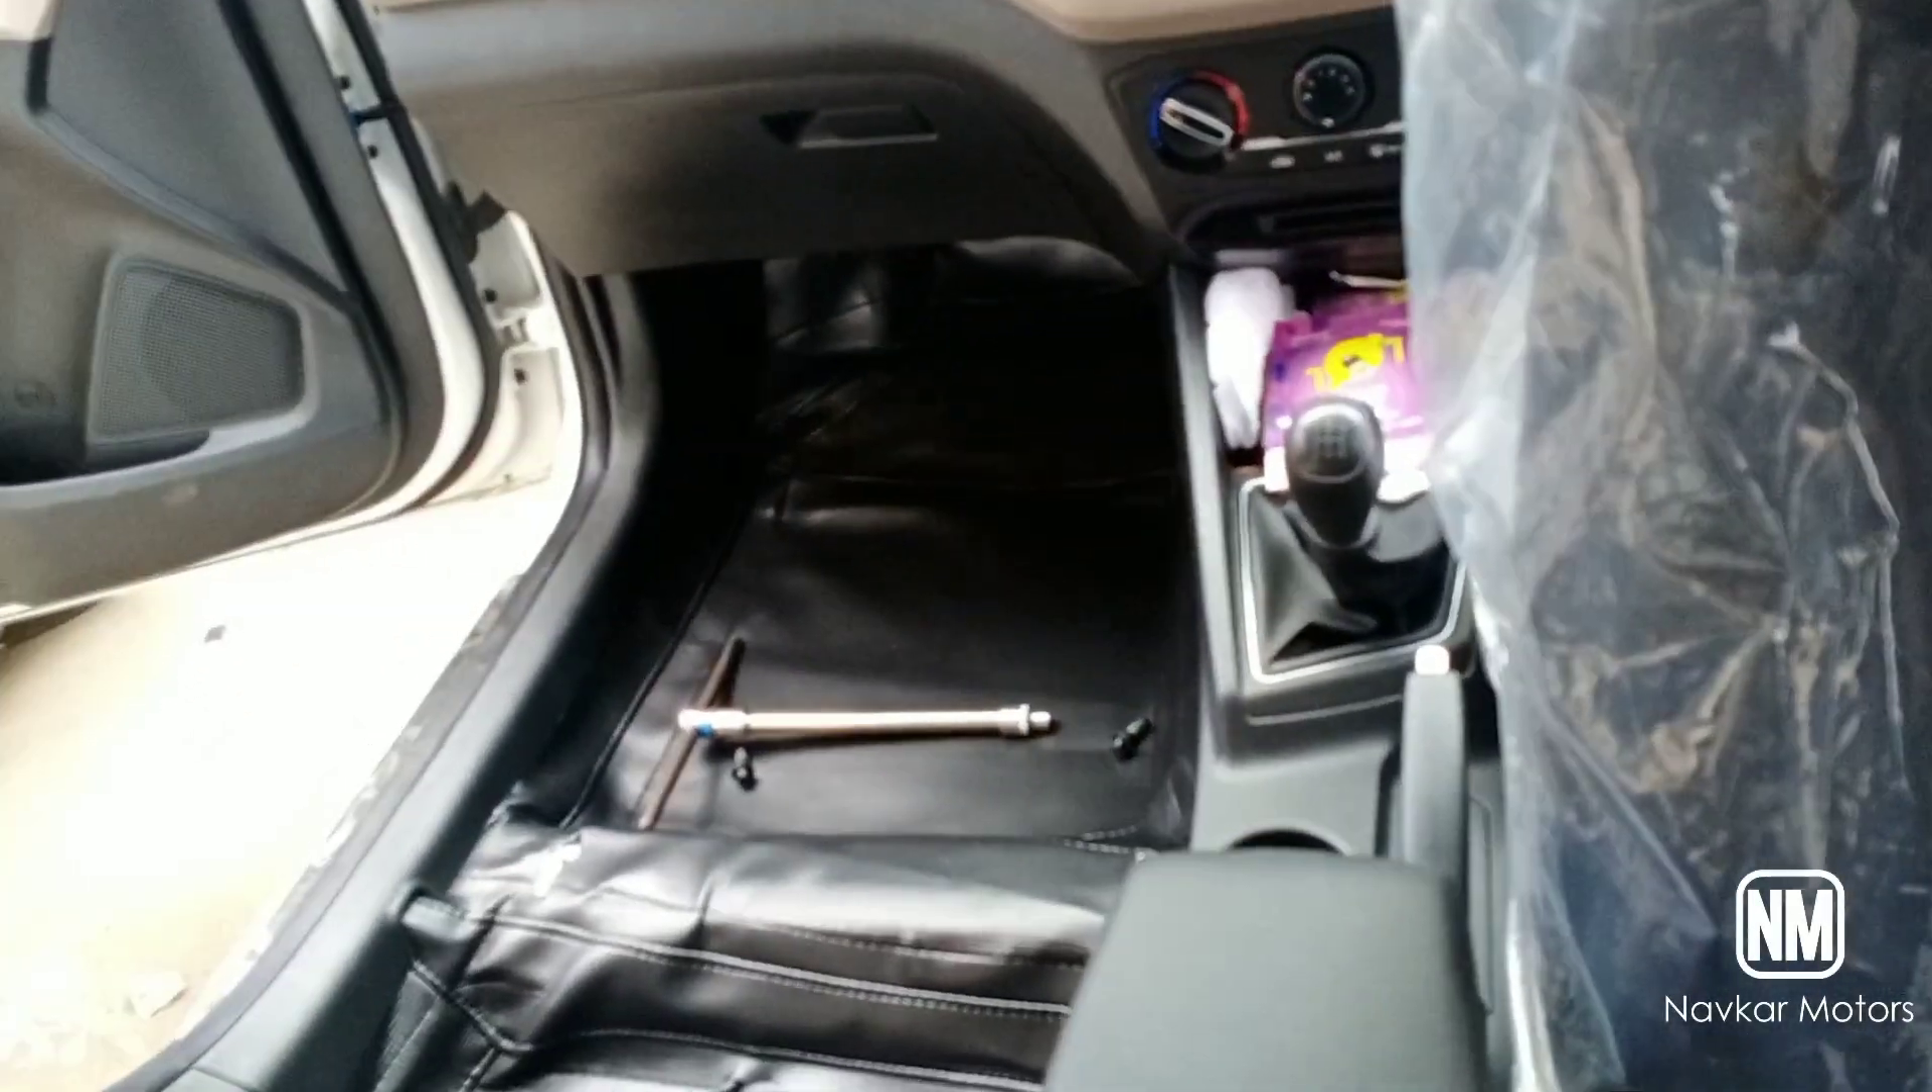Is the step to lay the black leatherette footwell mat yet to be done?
No.